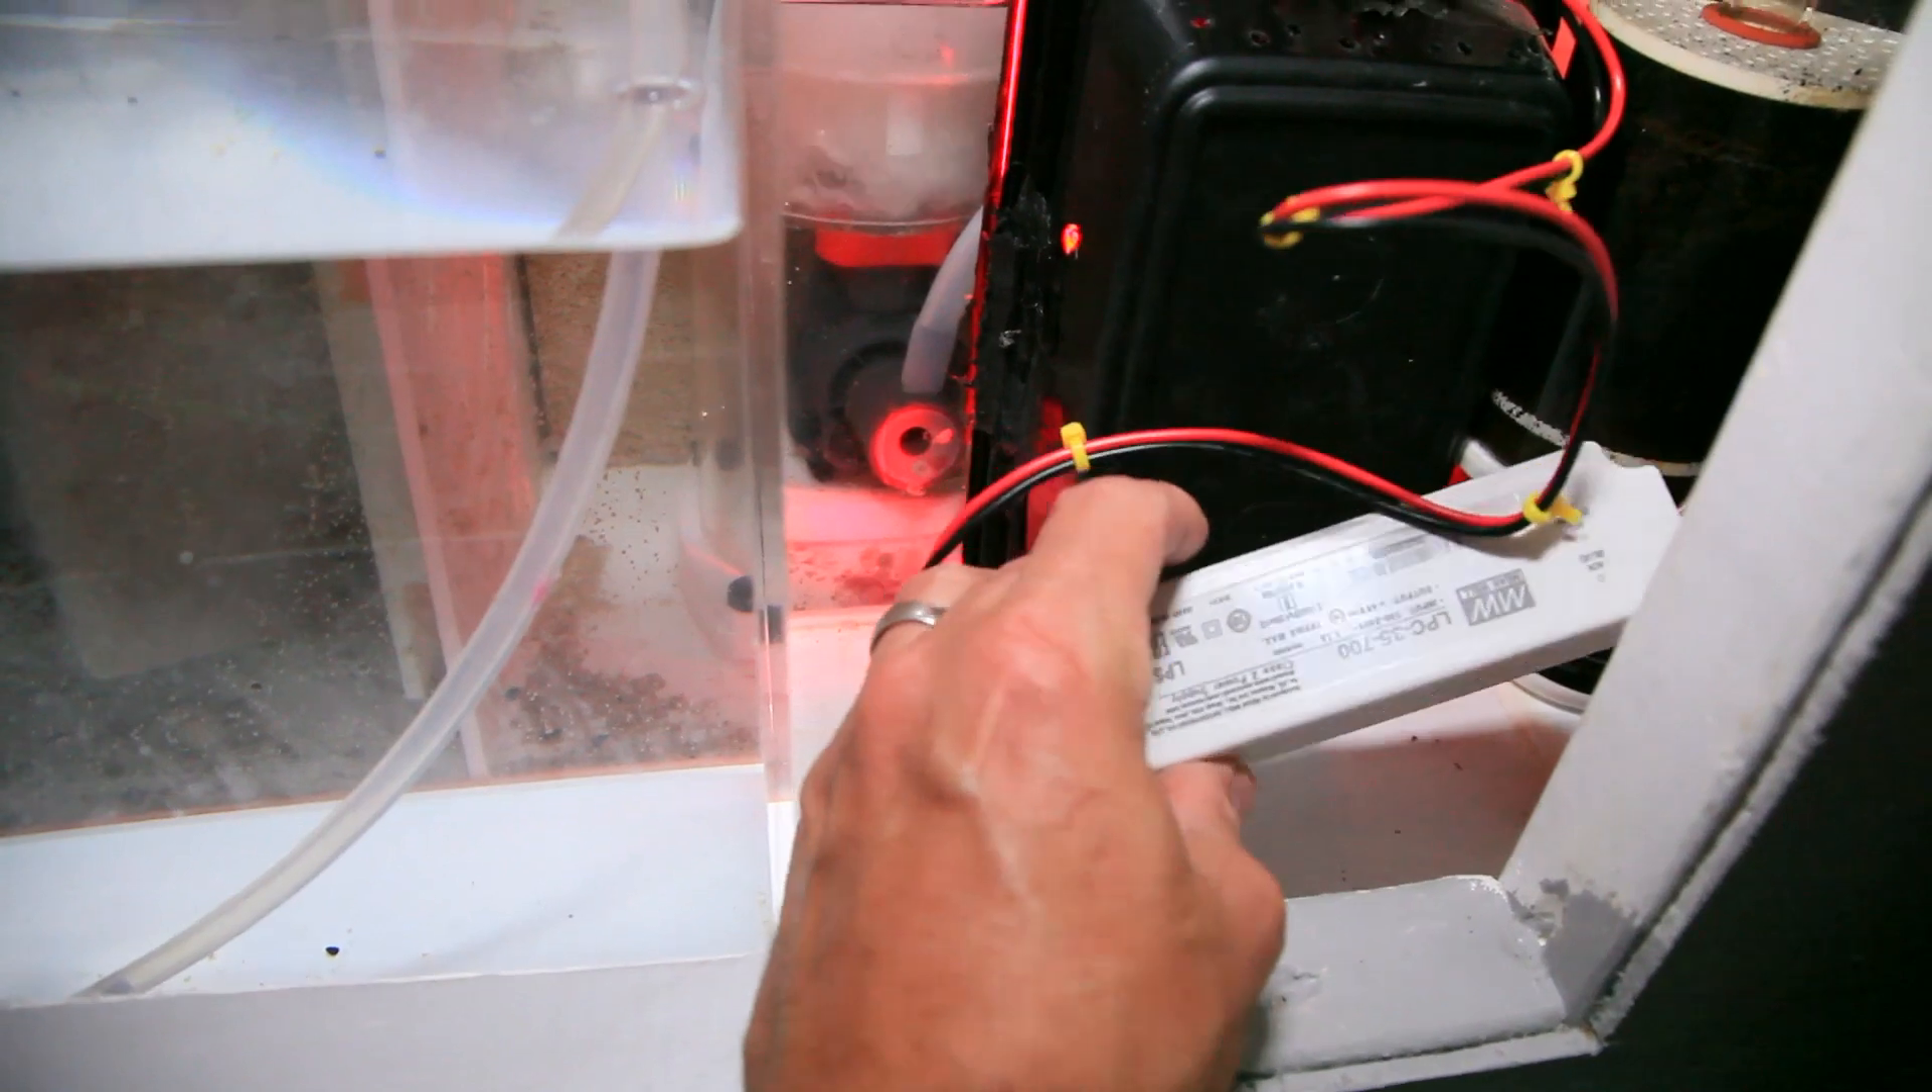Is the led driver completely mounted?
No.